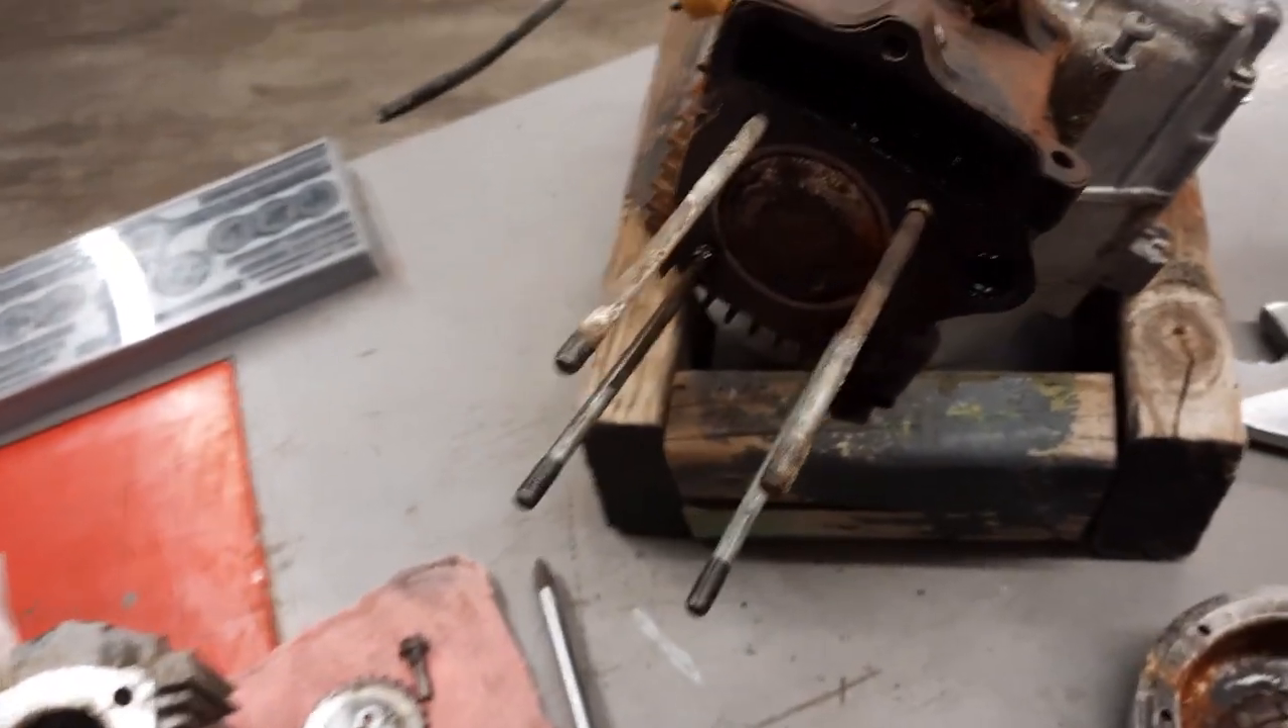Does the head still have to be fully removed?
No.